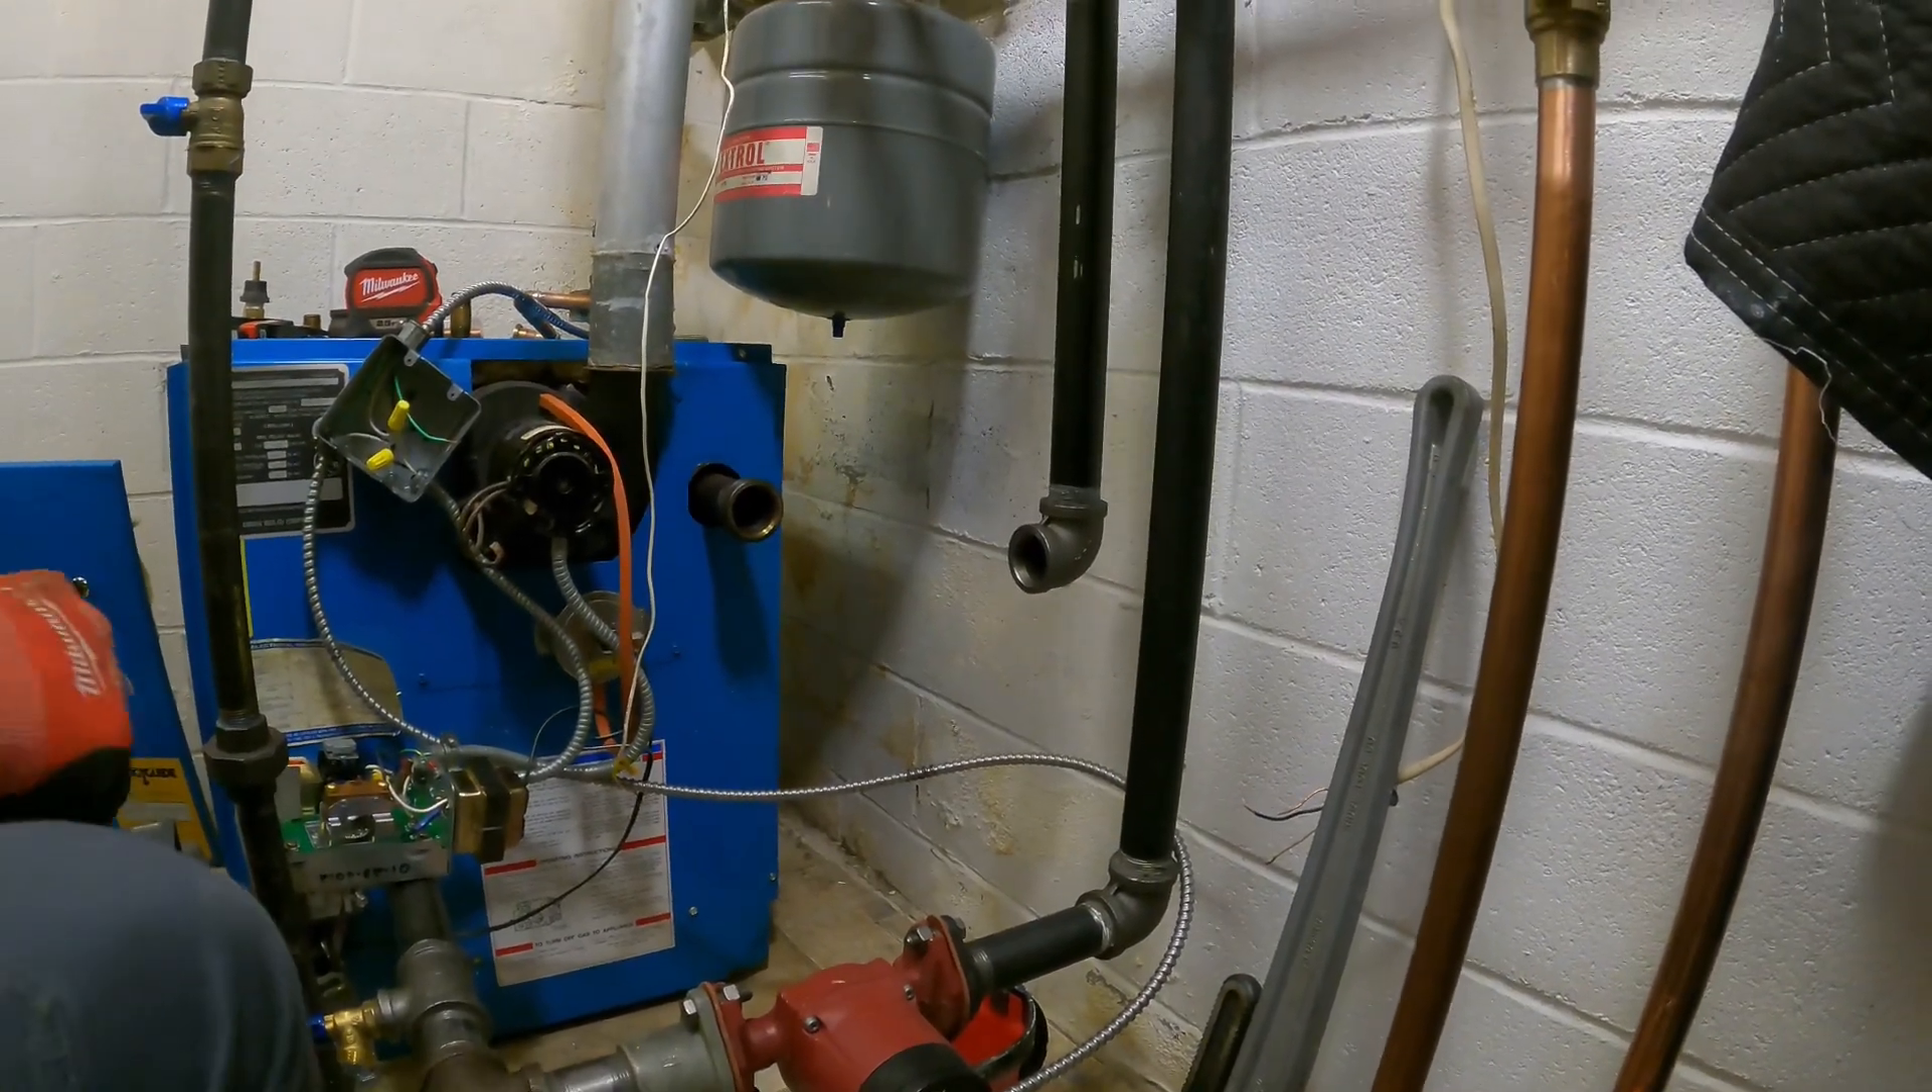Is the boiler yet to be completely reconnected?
Yes.